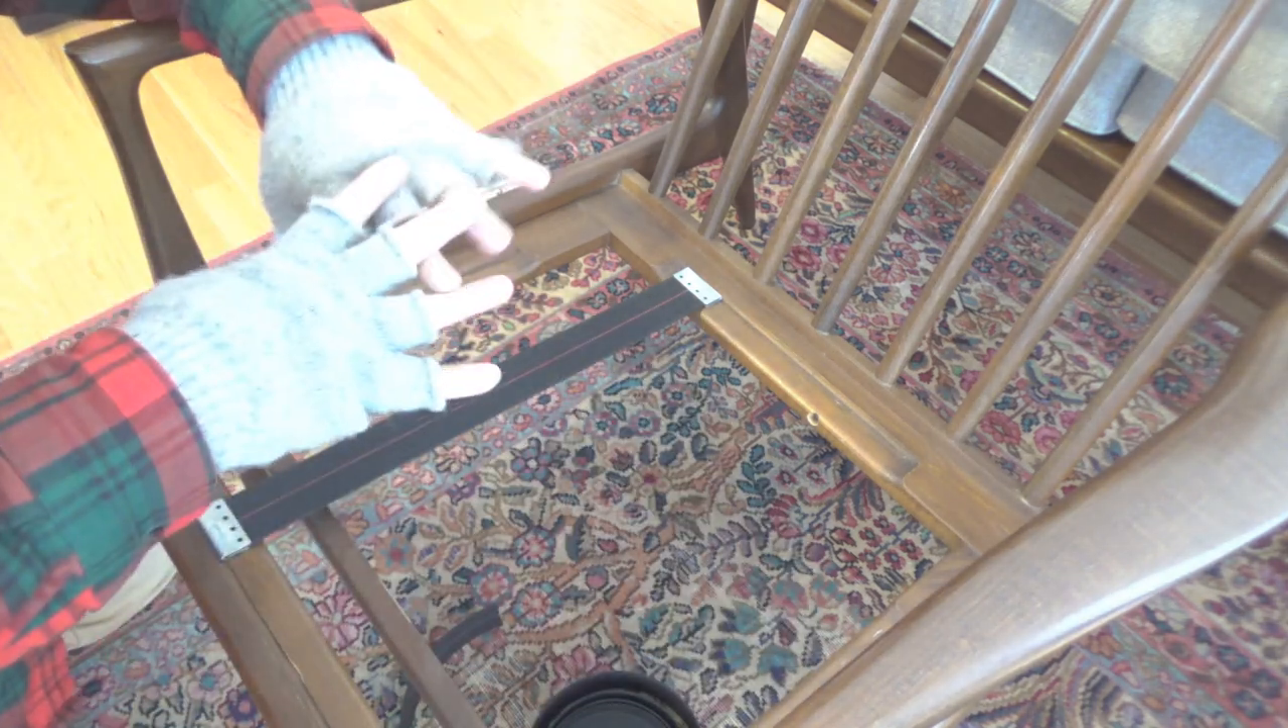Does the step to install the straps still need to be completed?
Yes.